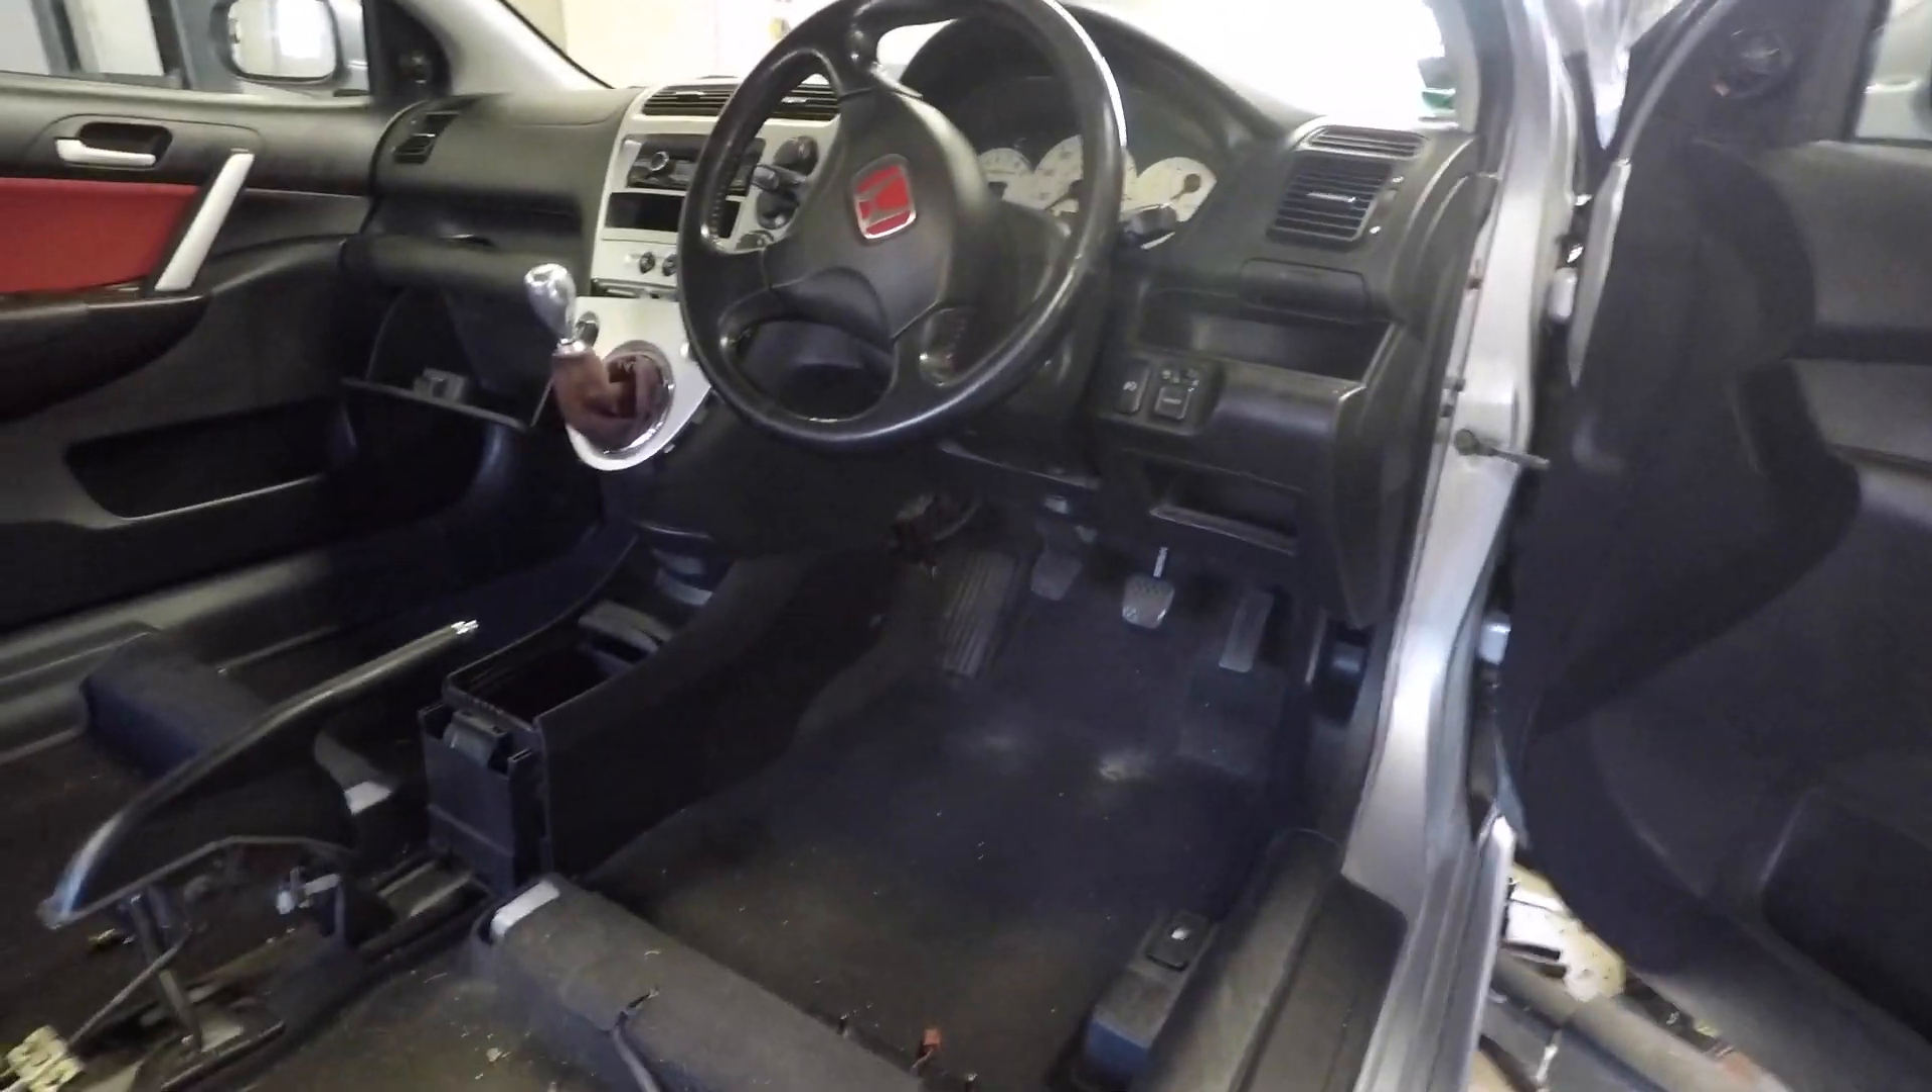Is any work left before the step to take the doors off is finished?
Yes.